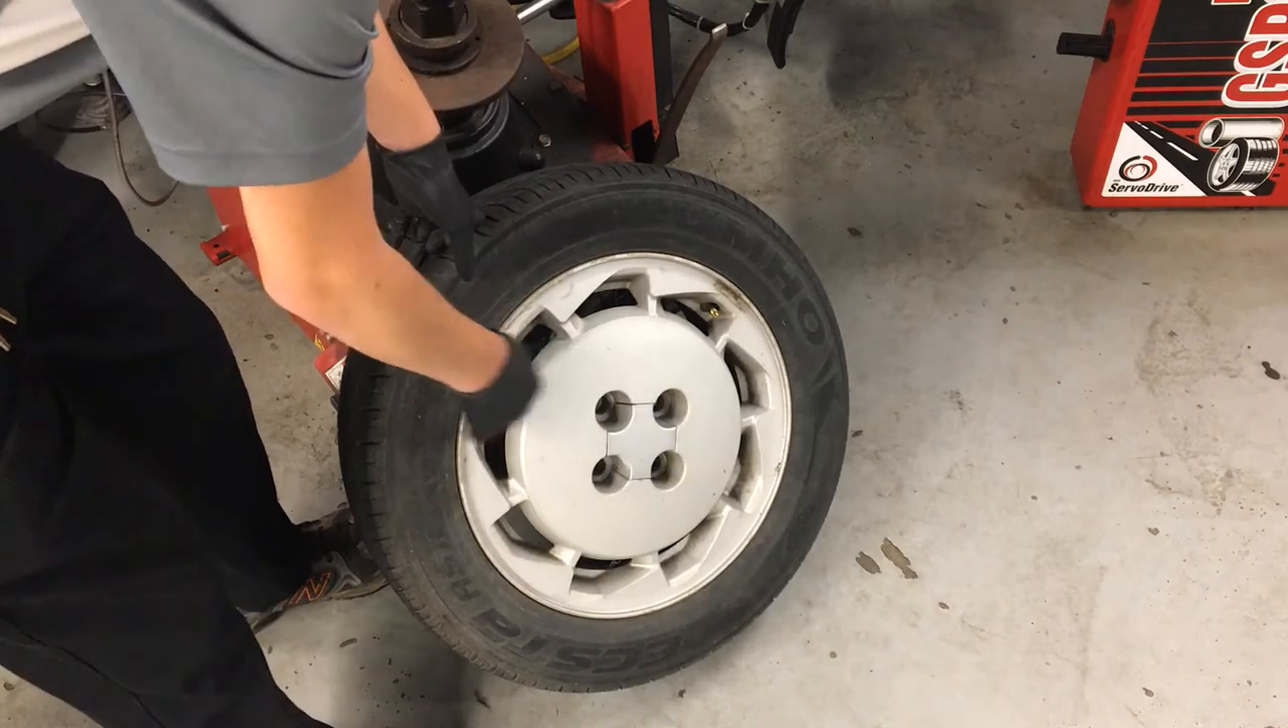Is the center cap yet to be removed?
Yes.